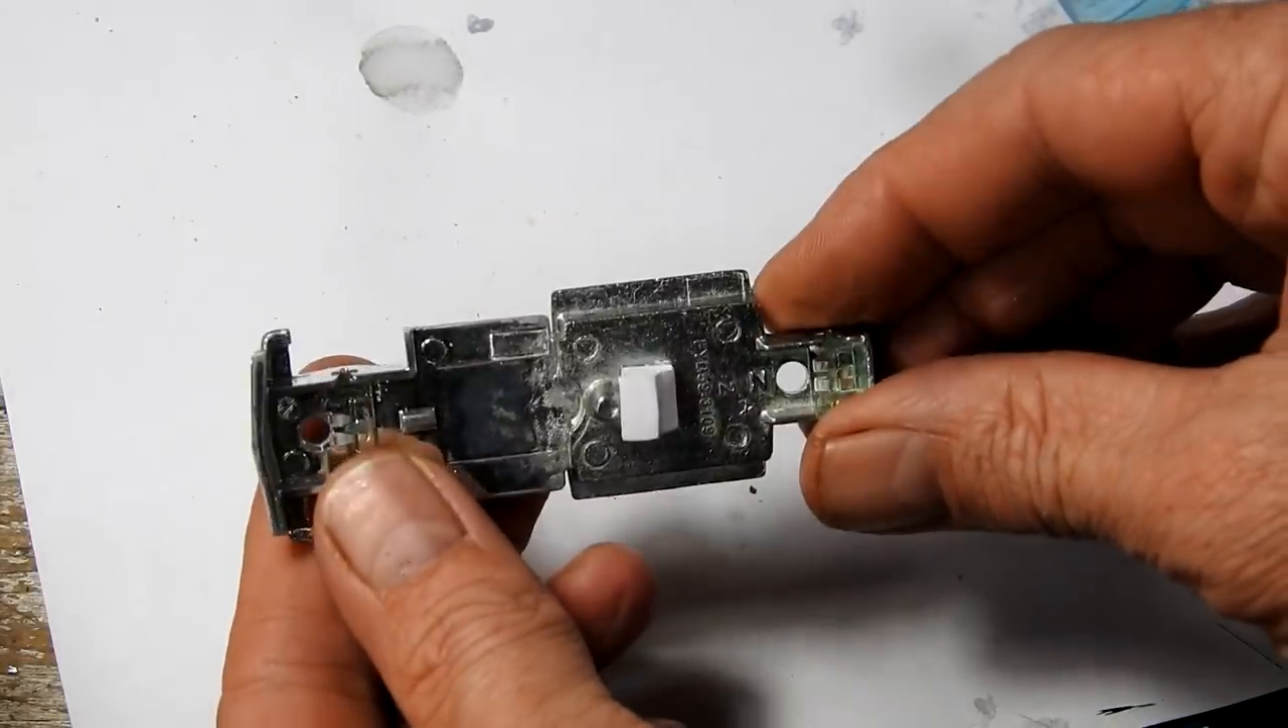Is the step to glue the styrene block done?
Yes.